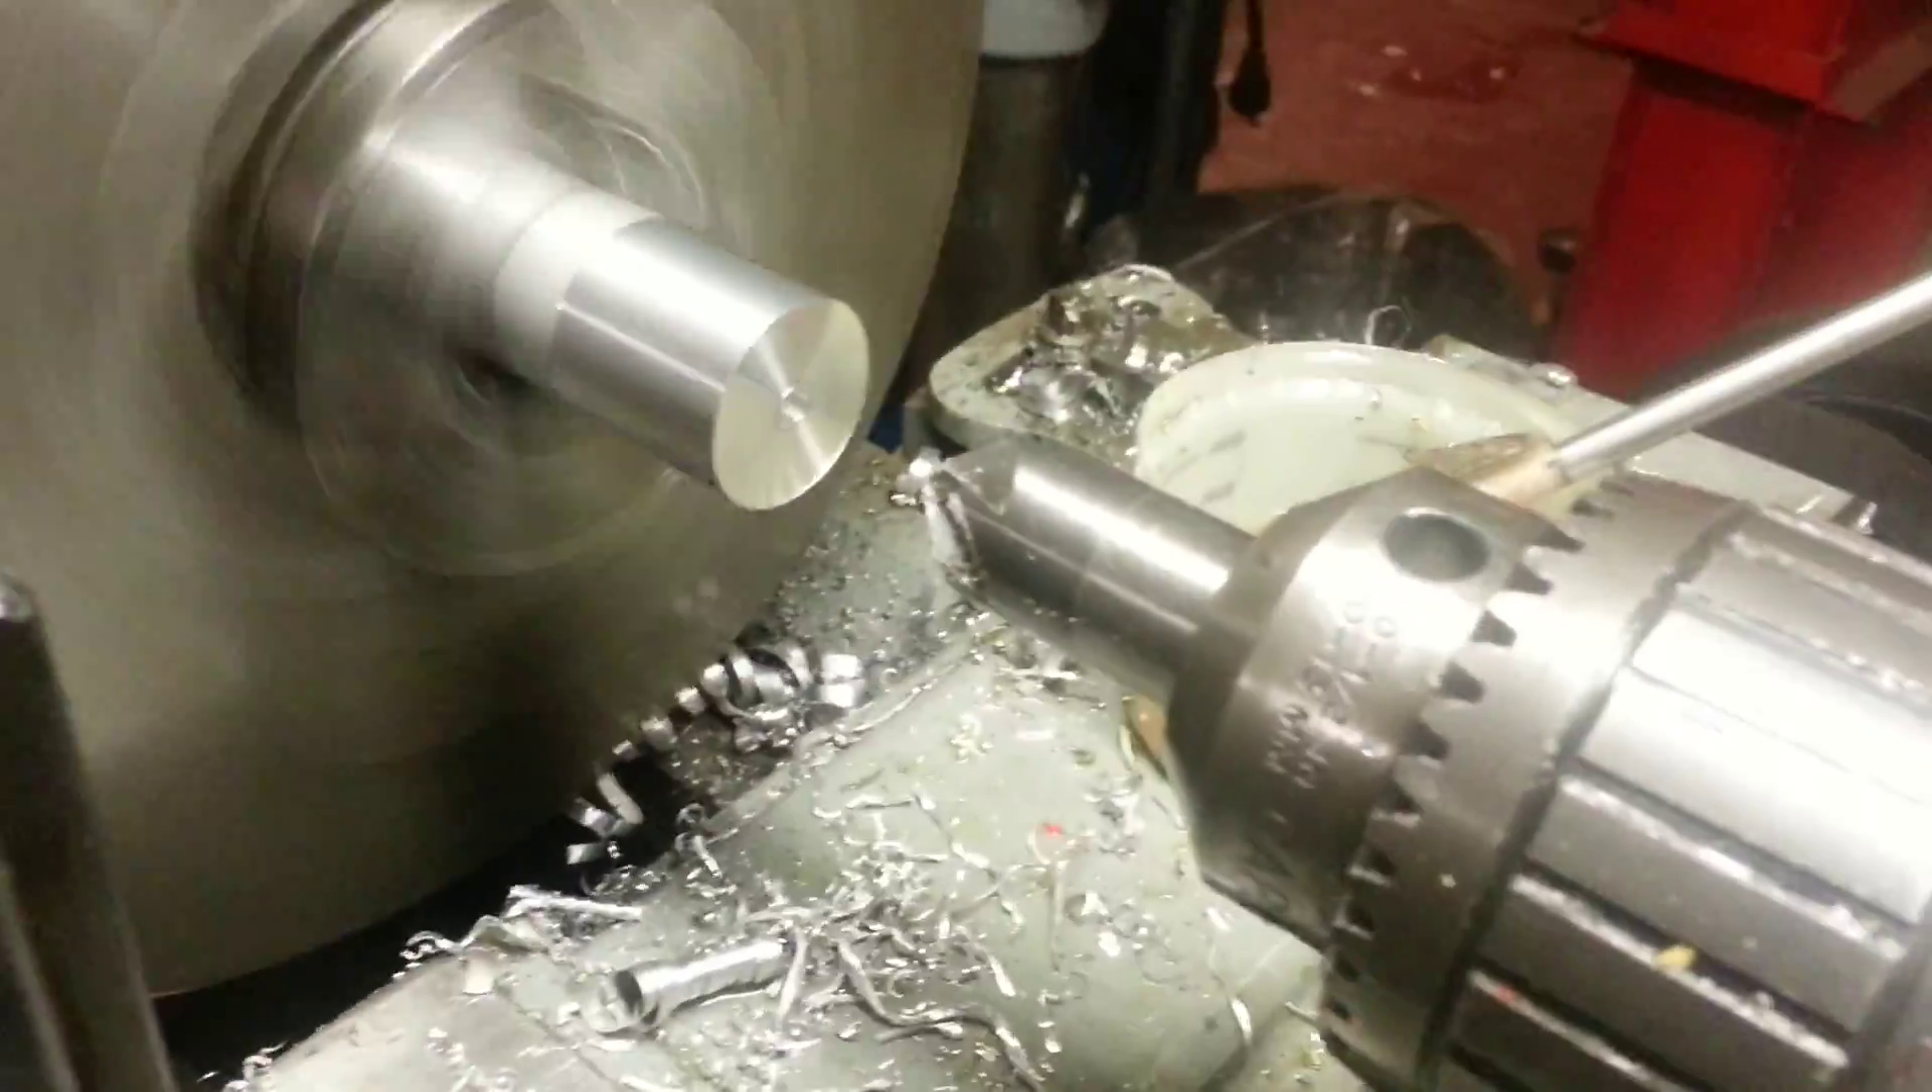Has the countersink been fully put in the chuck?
Yes.